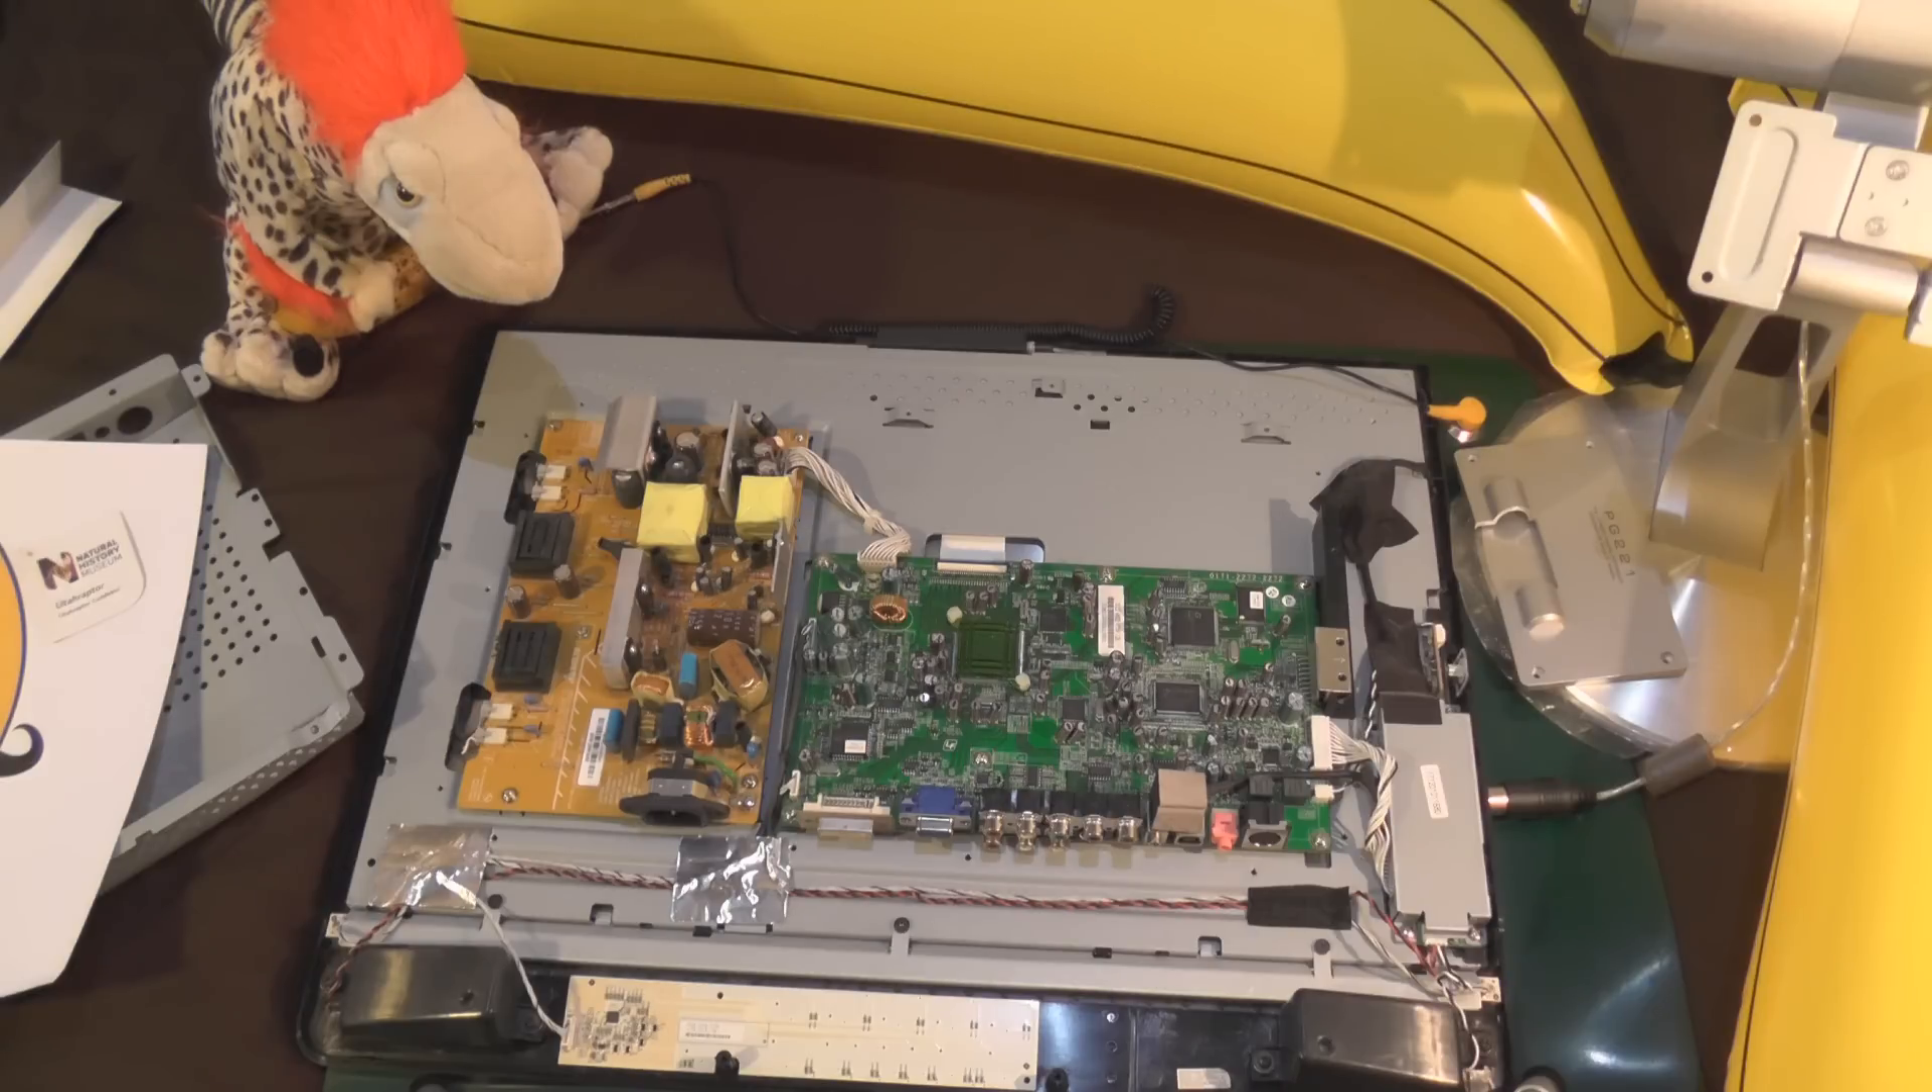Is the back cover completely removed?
Yes.